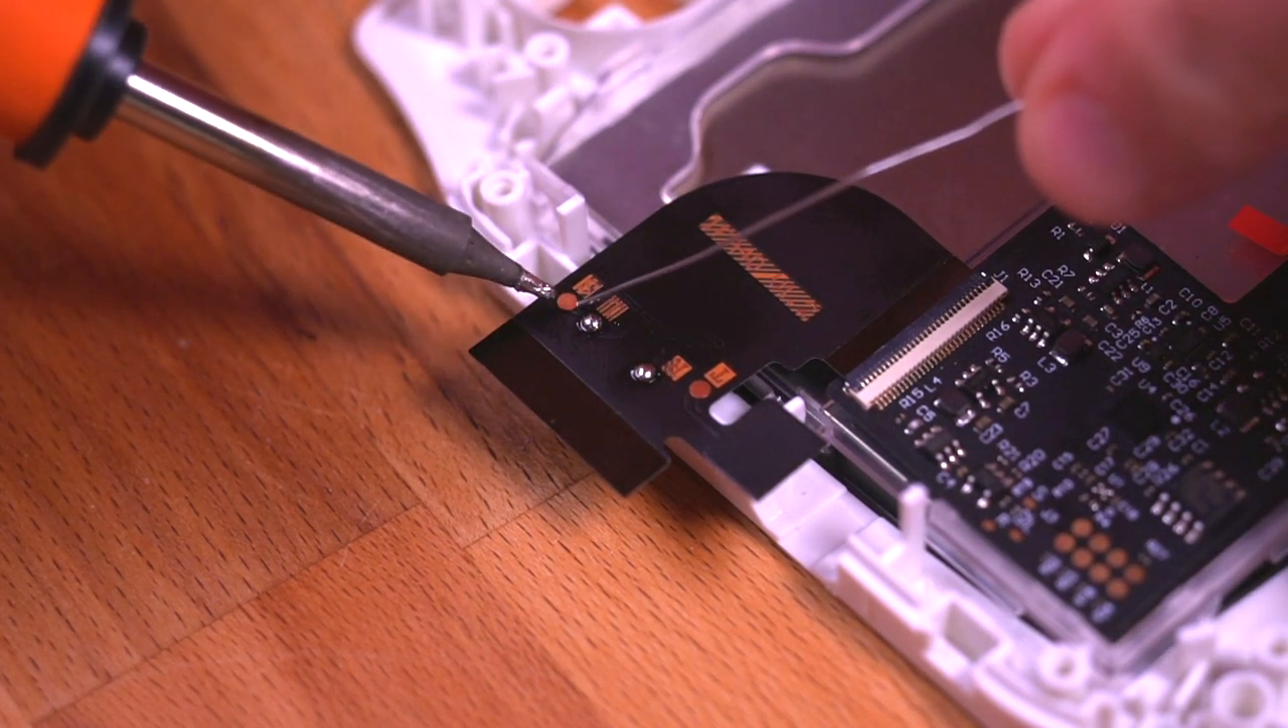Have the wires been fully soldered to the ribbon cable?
No.